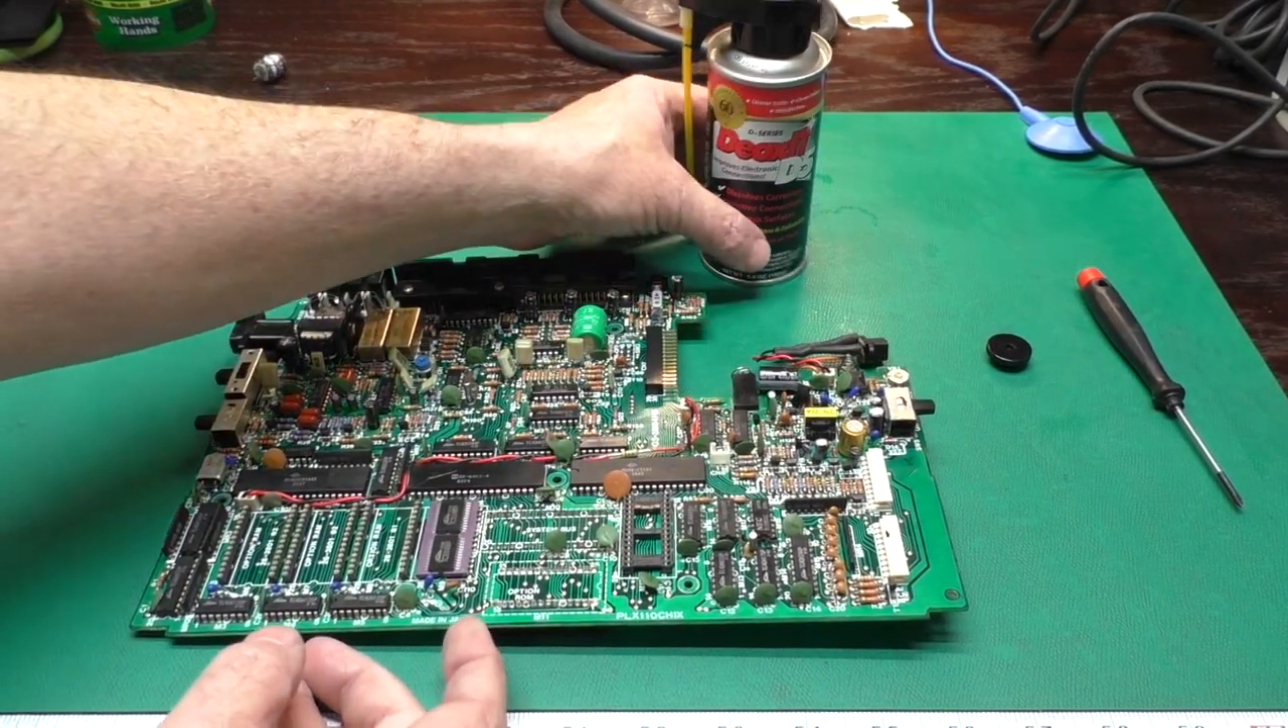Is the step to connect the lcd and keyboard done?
No.